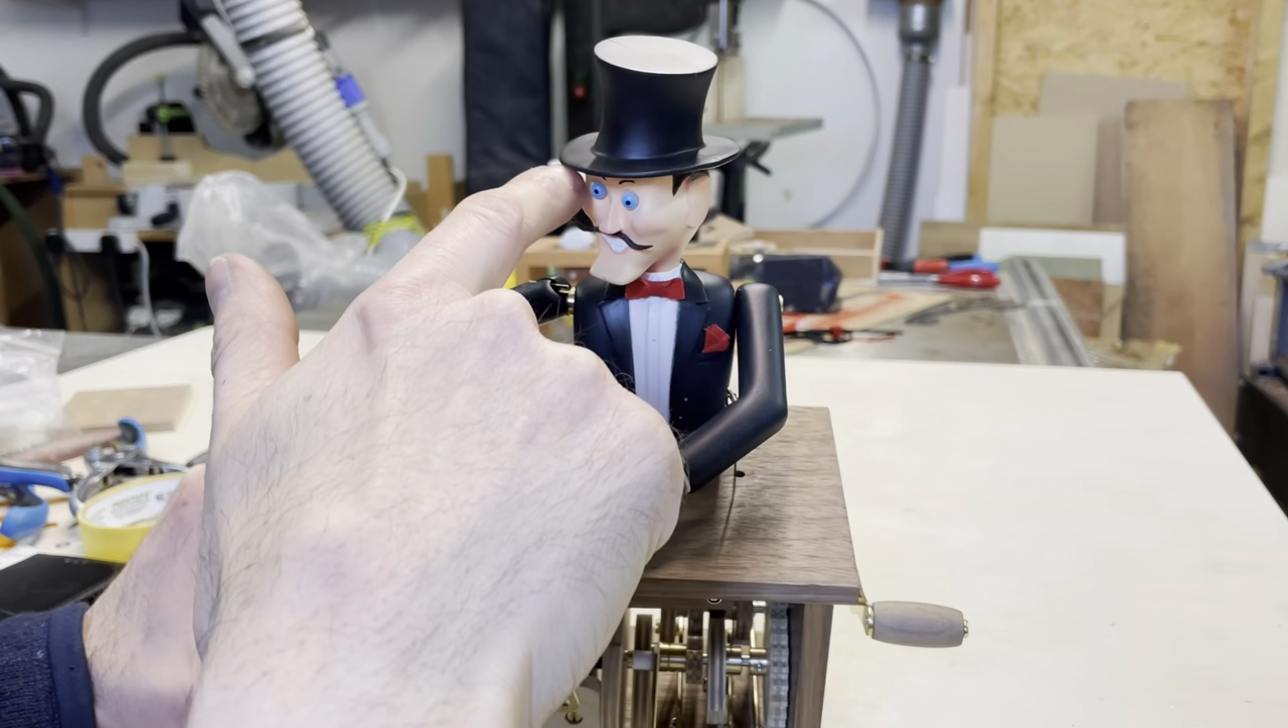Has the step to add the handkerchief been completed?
Yes.